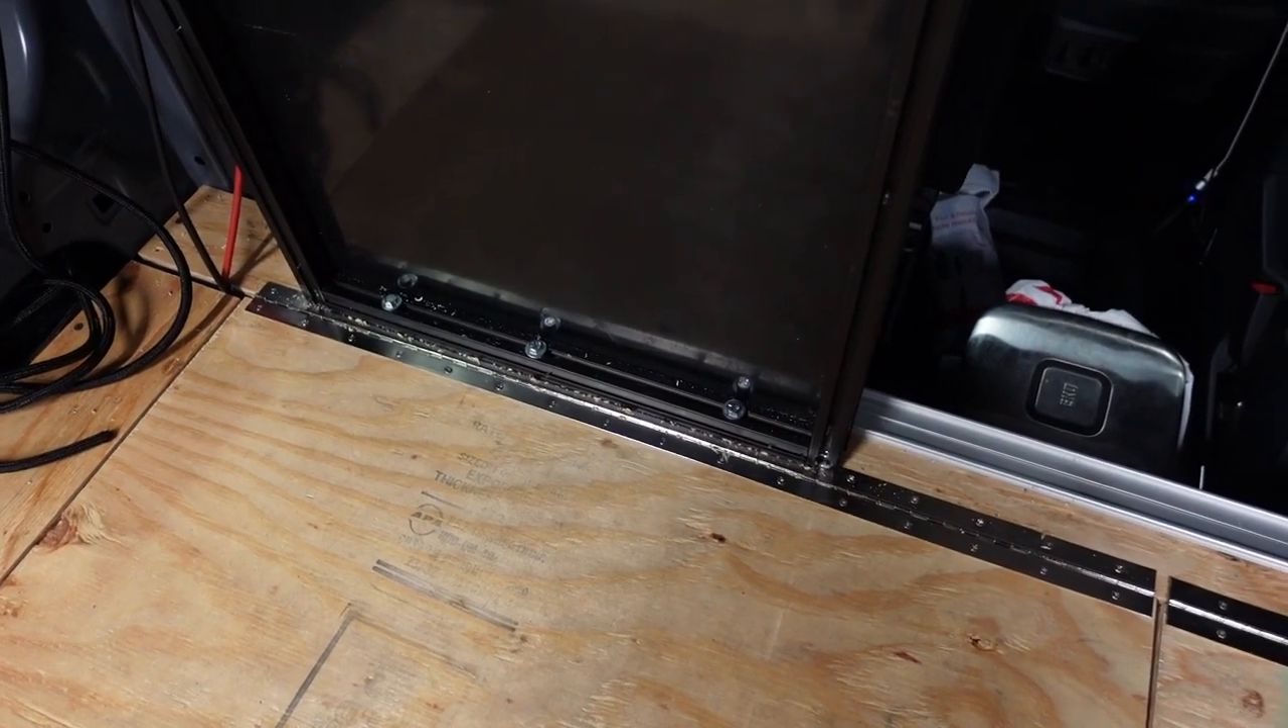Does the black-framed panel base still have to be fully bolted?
No.